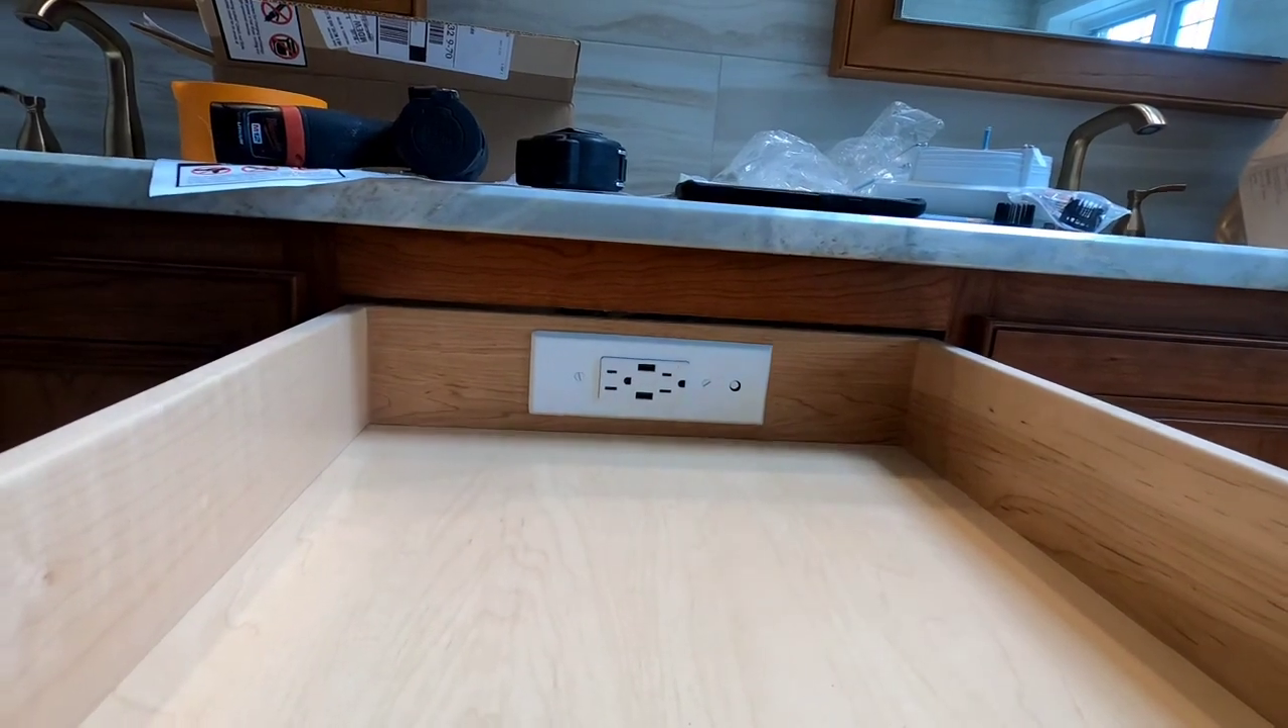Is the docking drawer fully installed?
Yes.